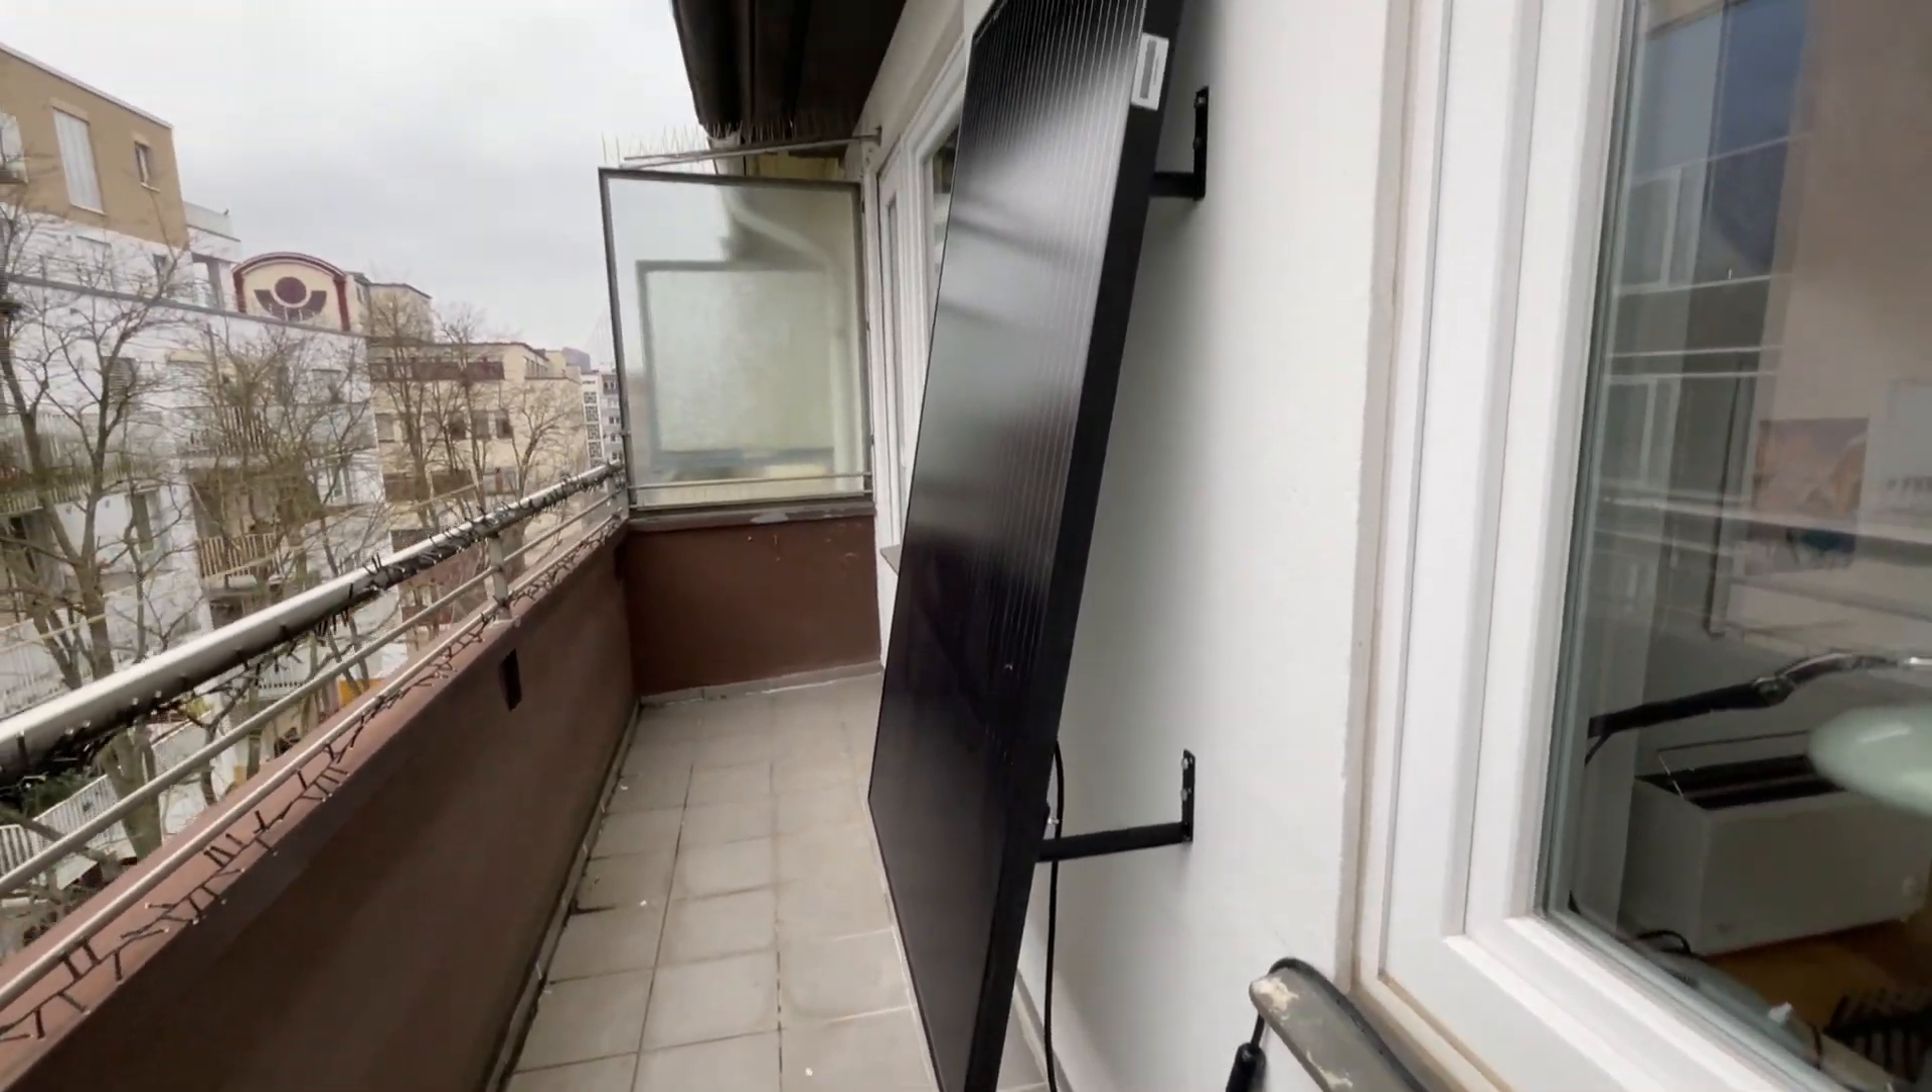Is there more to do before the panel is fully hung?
No.